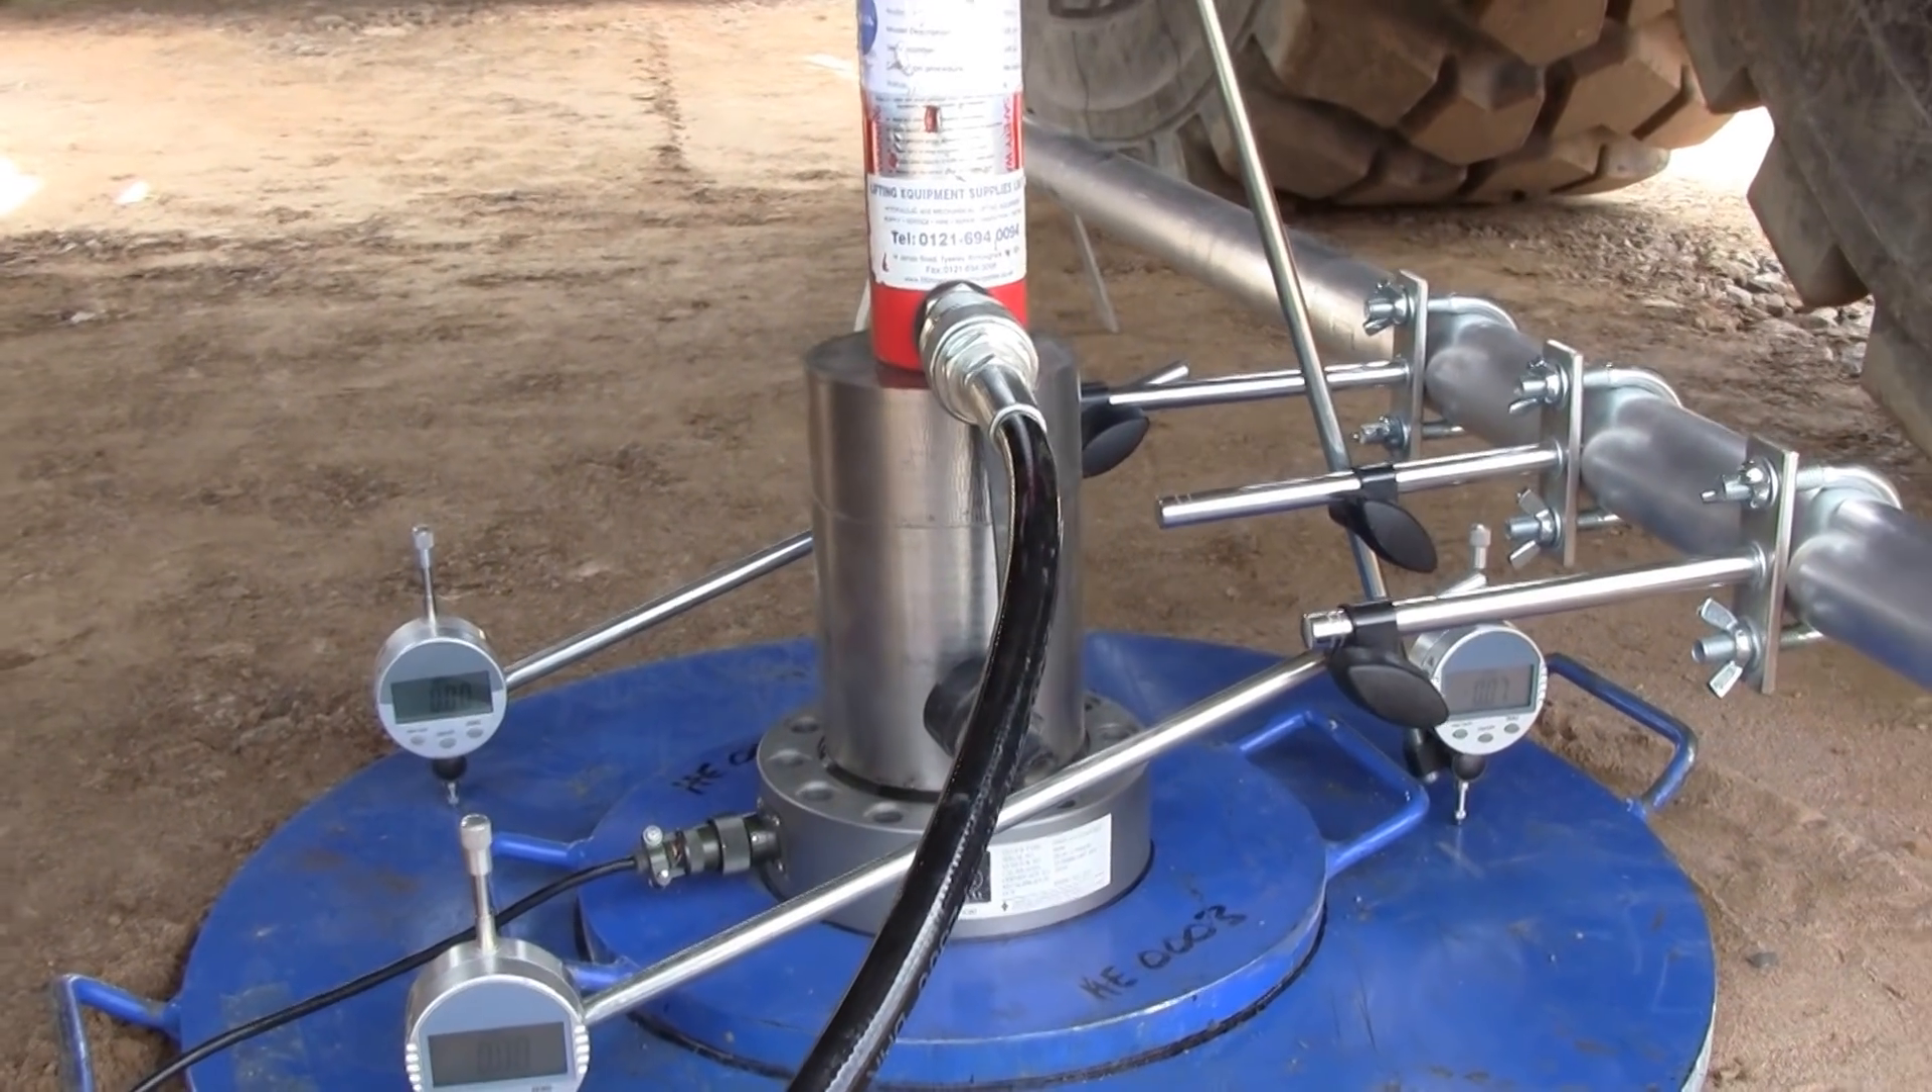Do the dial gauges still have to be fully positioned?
No.